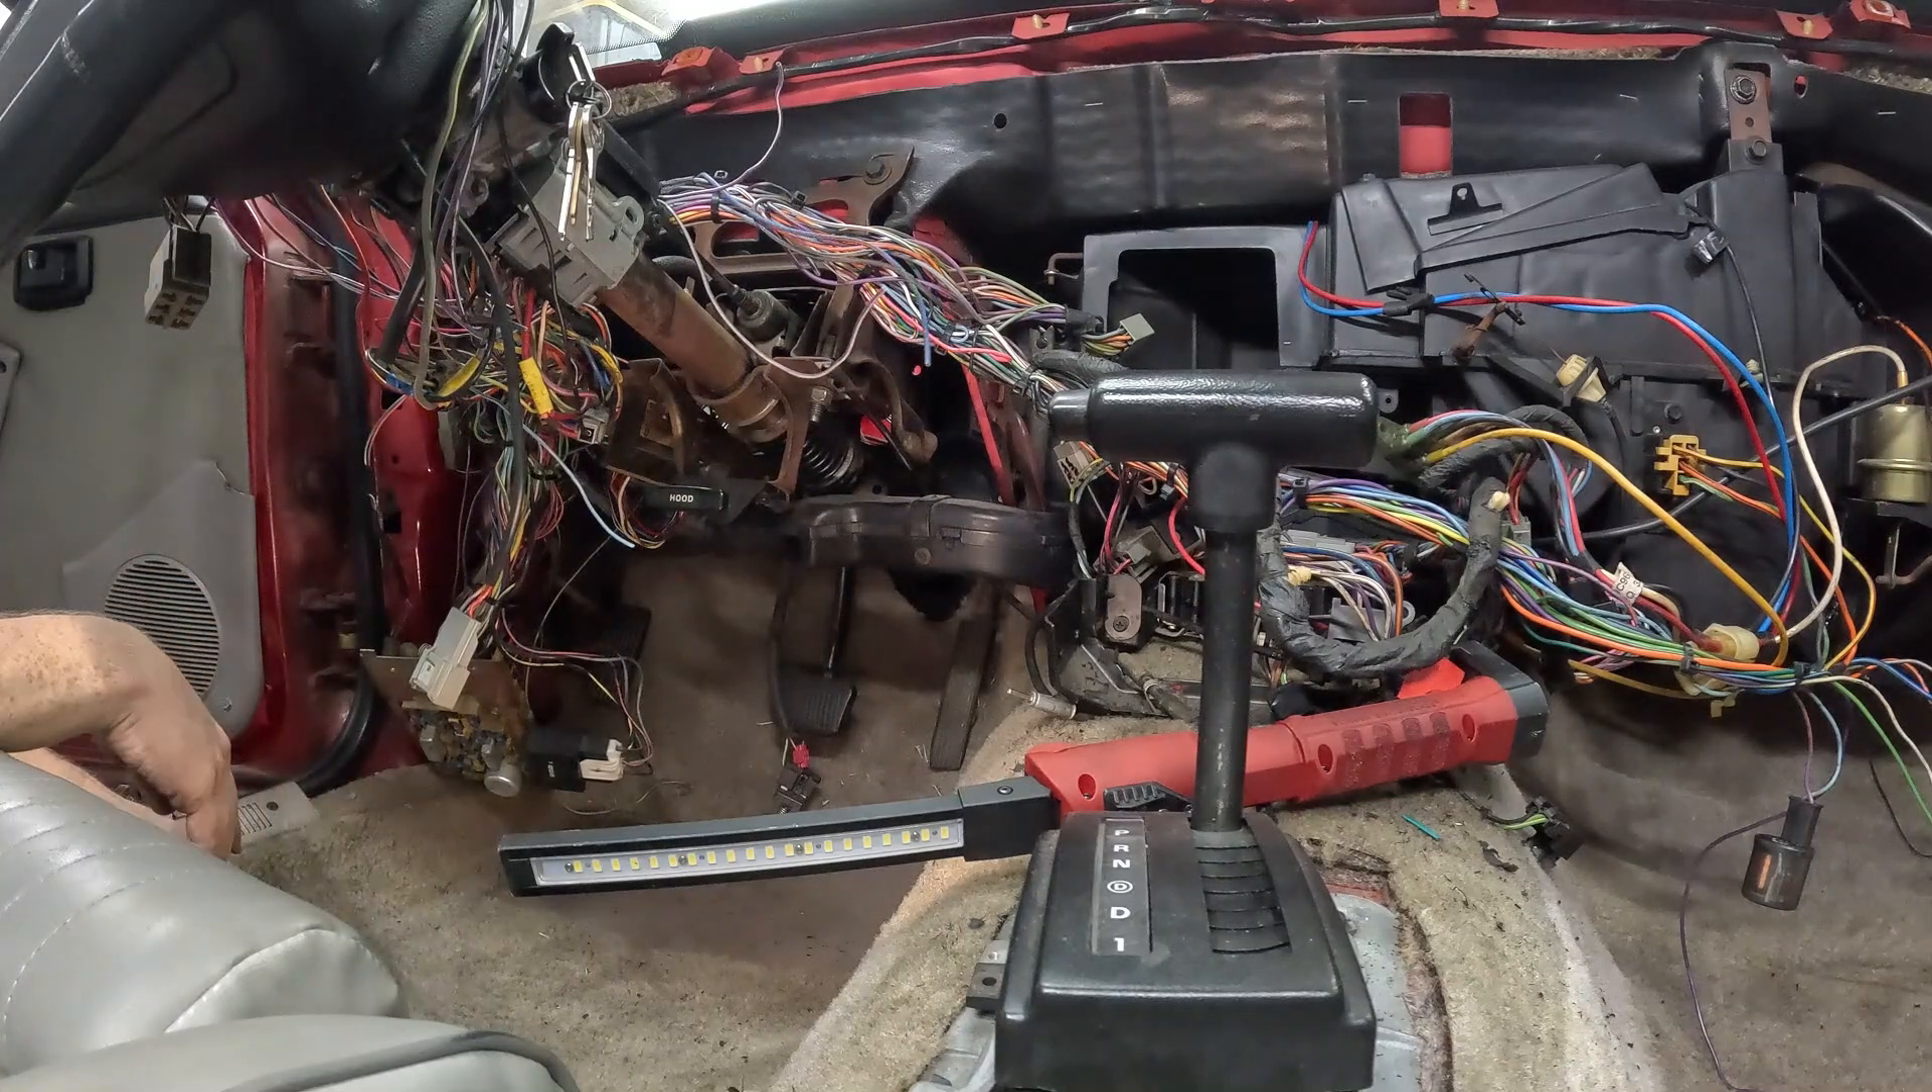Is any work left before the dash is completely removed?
No.